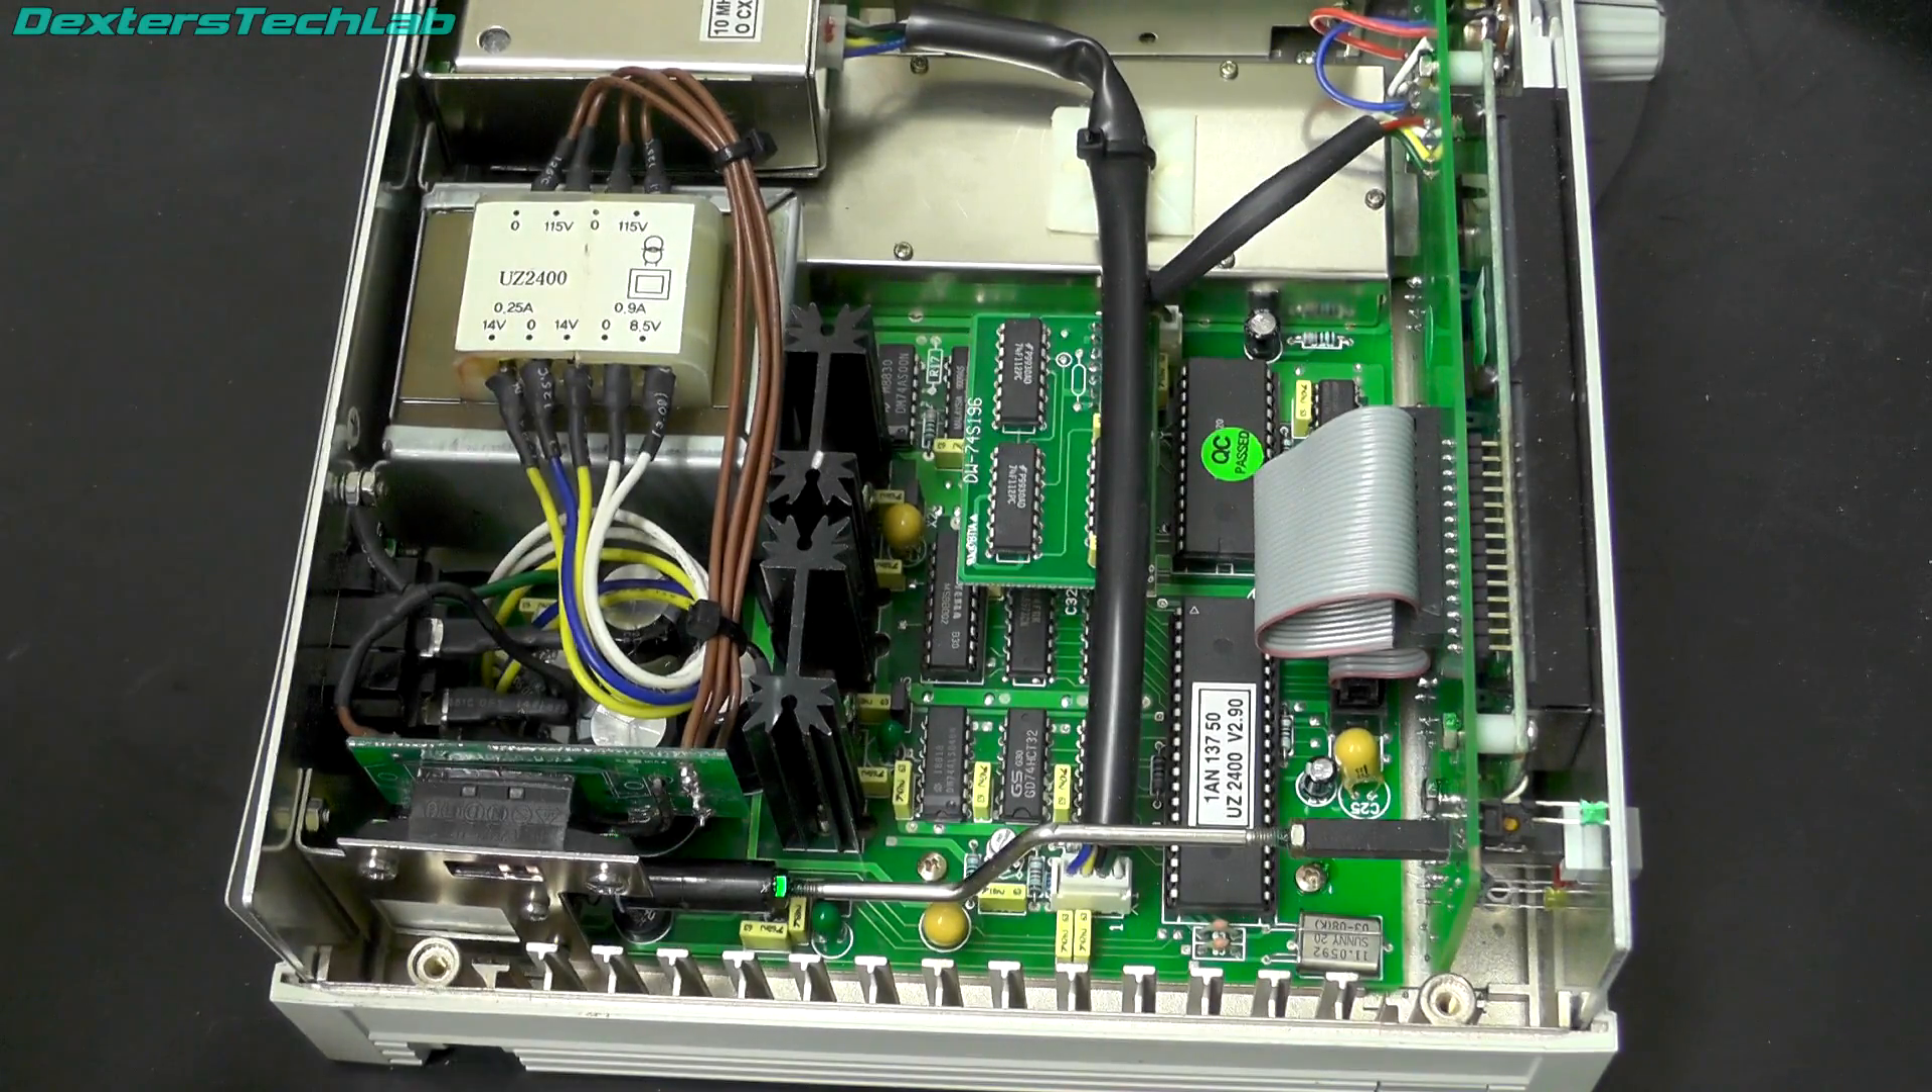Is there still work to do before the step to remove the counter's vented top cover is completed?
No.